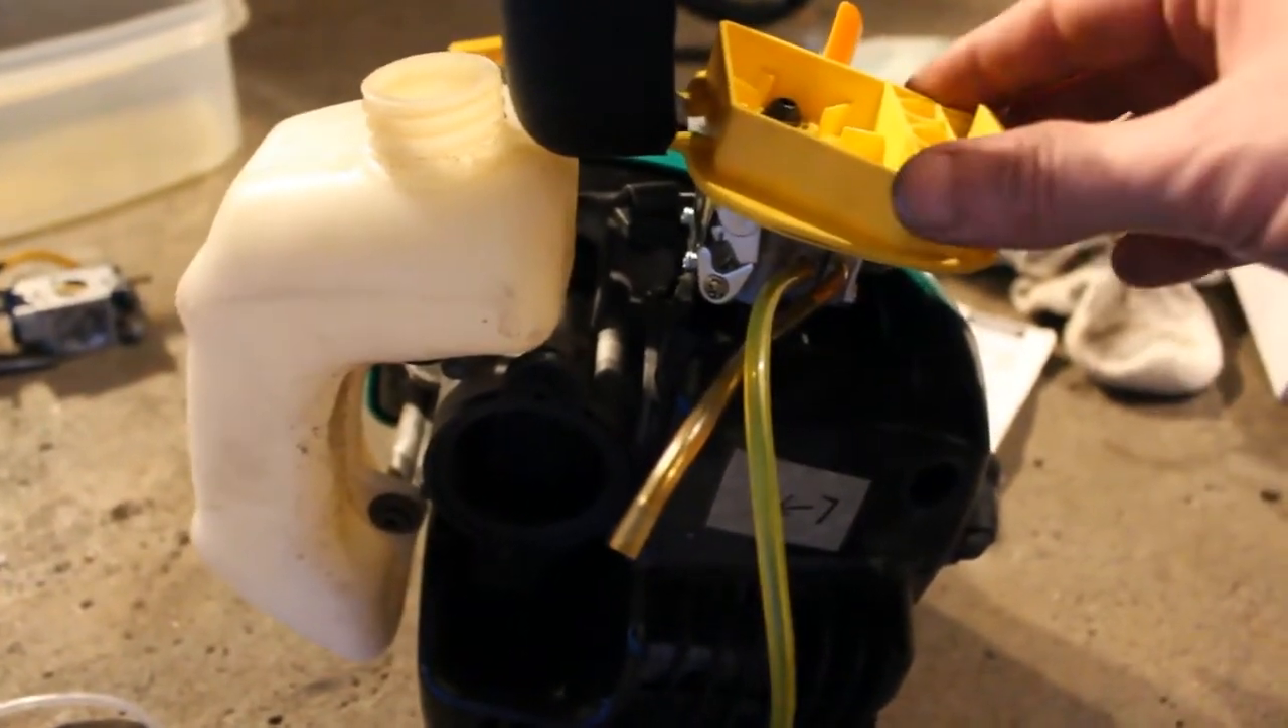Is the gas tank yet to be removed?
Yes.